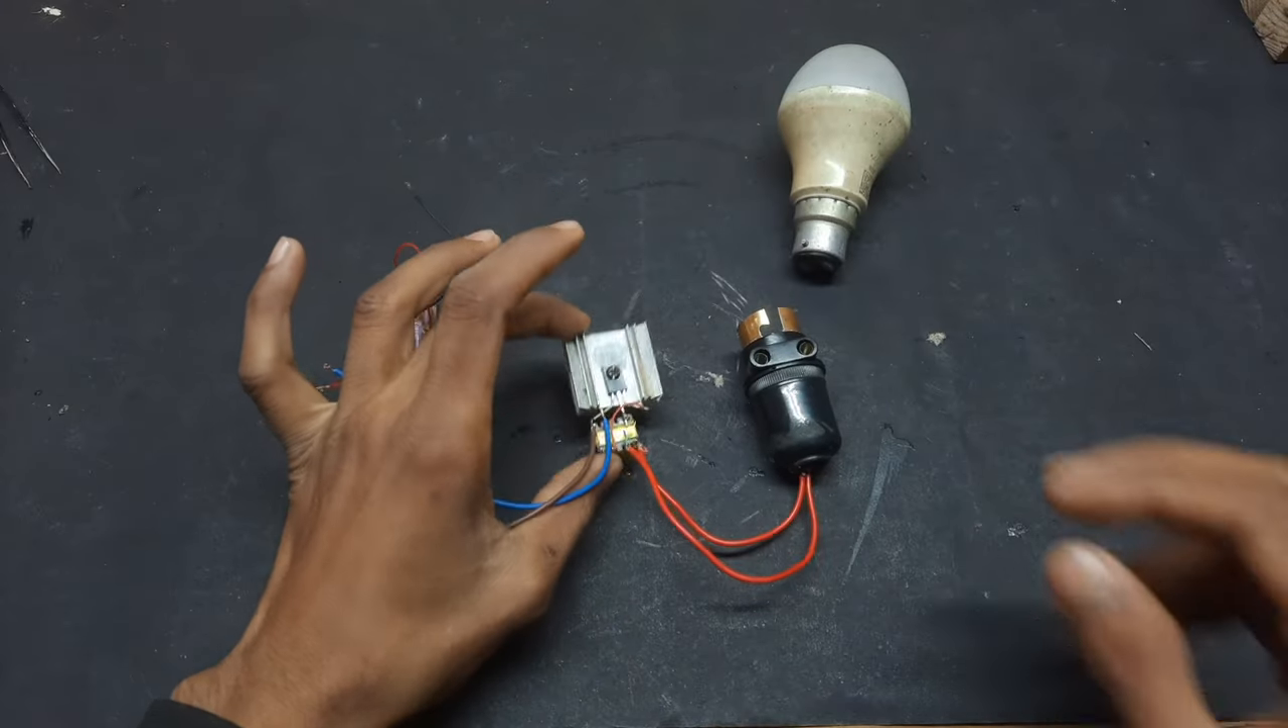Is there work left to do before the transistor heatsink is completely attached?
No.